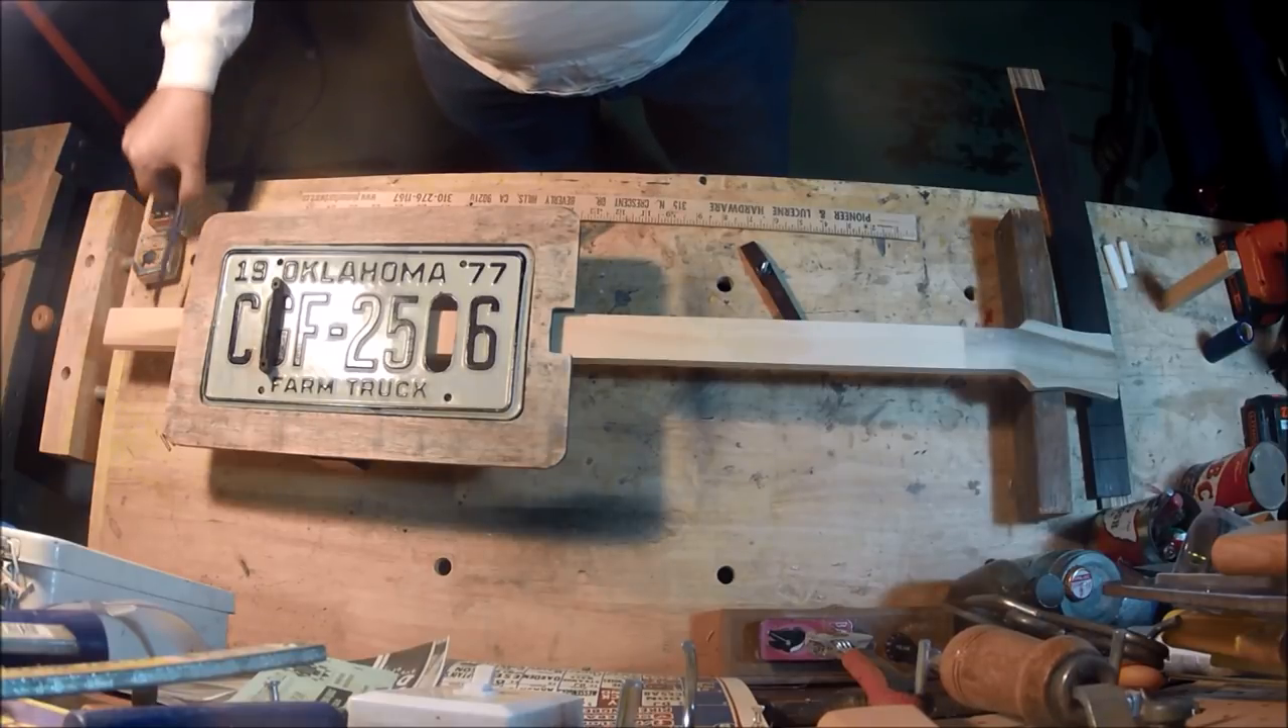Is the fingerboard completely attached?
No.